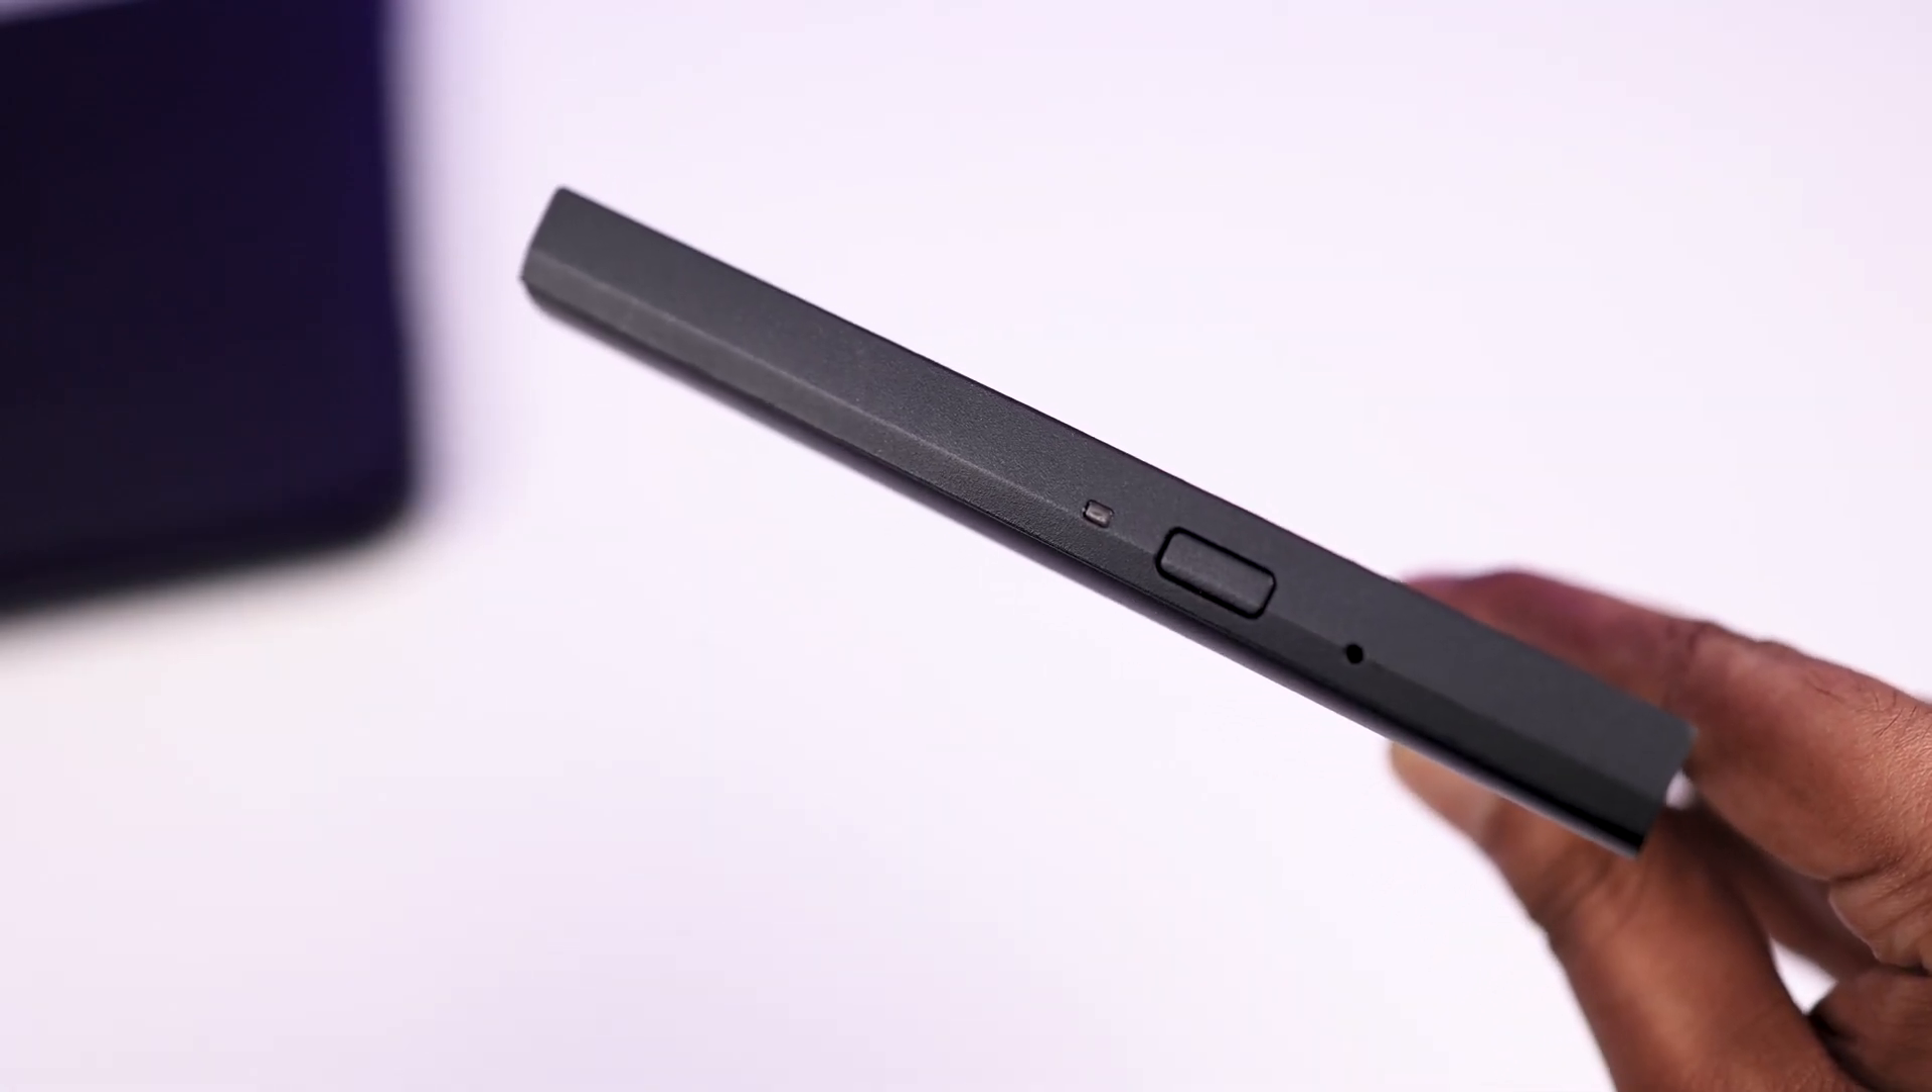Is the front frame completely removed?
No.